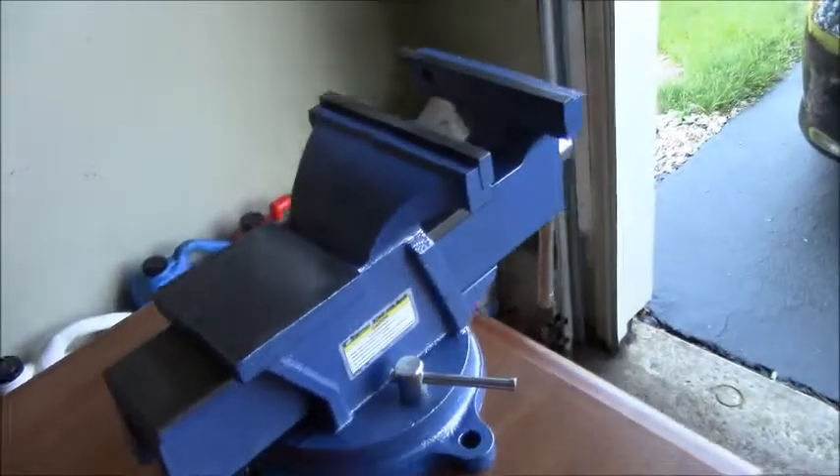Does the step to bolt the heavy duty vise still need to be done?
Yes.